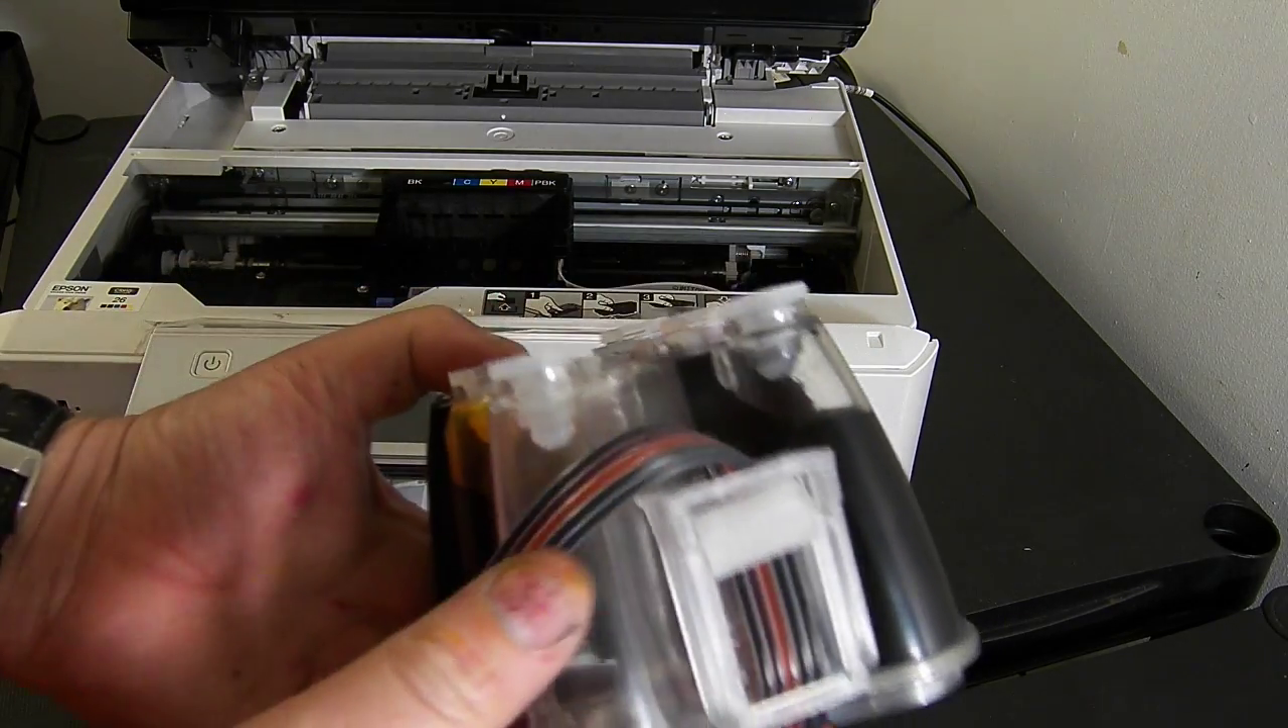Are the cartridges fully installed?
No.